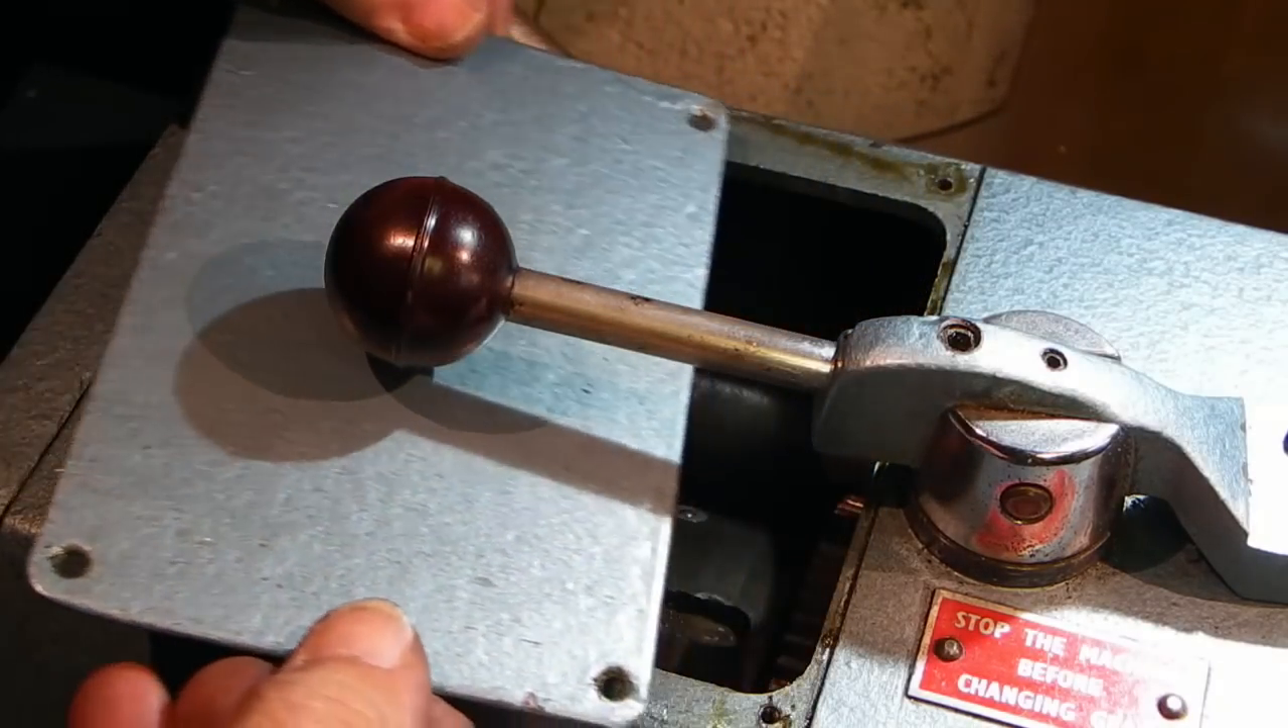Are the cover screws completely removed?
Yes.